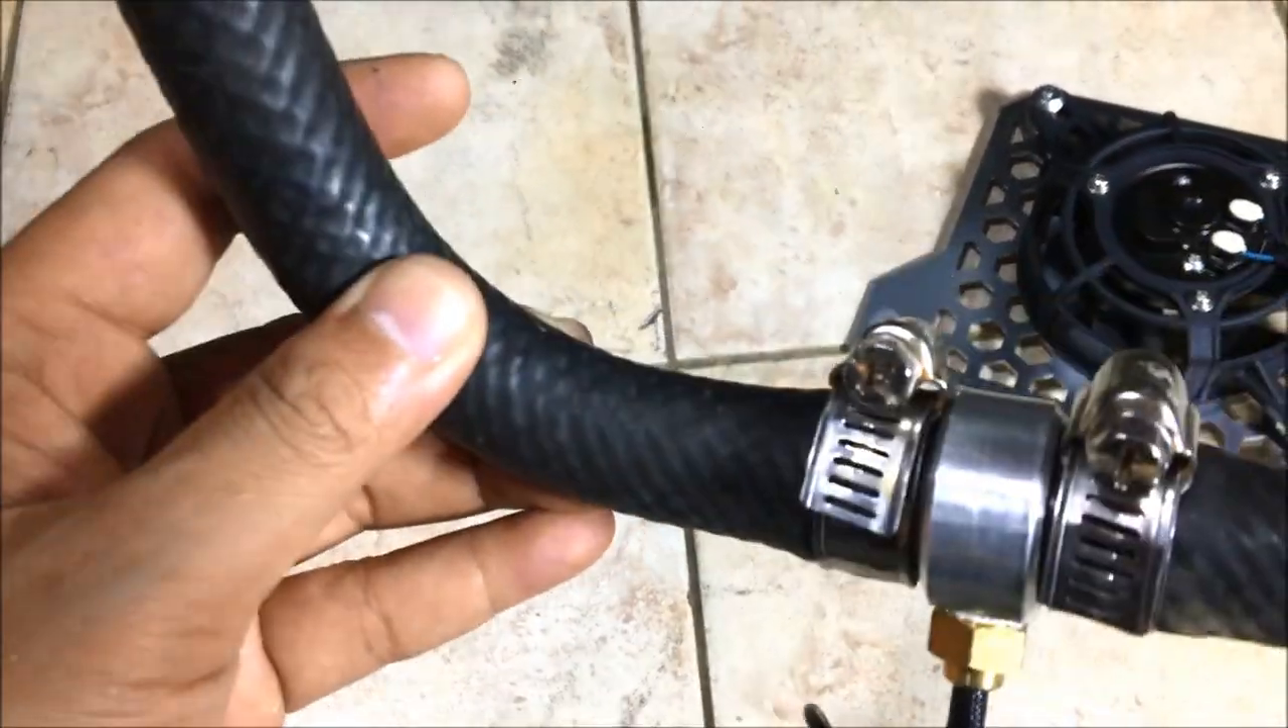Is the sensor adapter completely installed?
Yes.